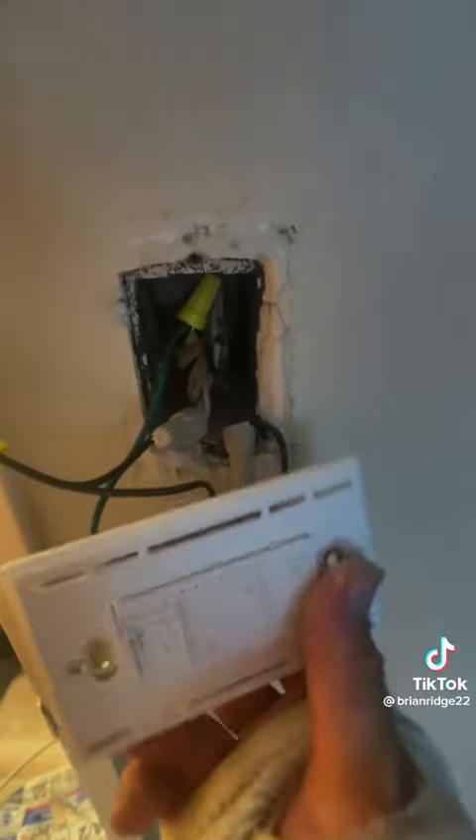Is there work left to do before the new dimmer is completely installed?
Yes.